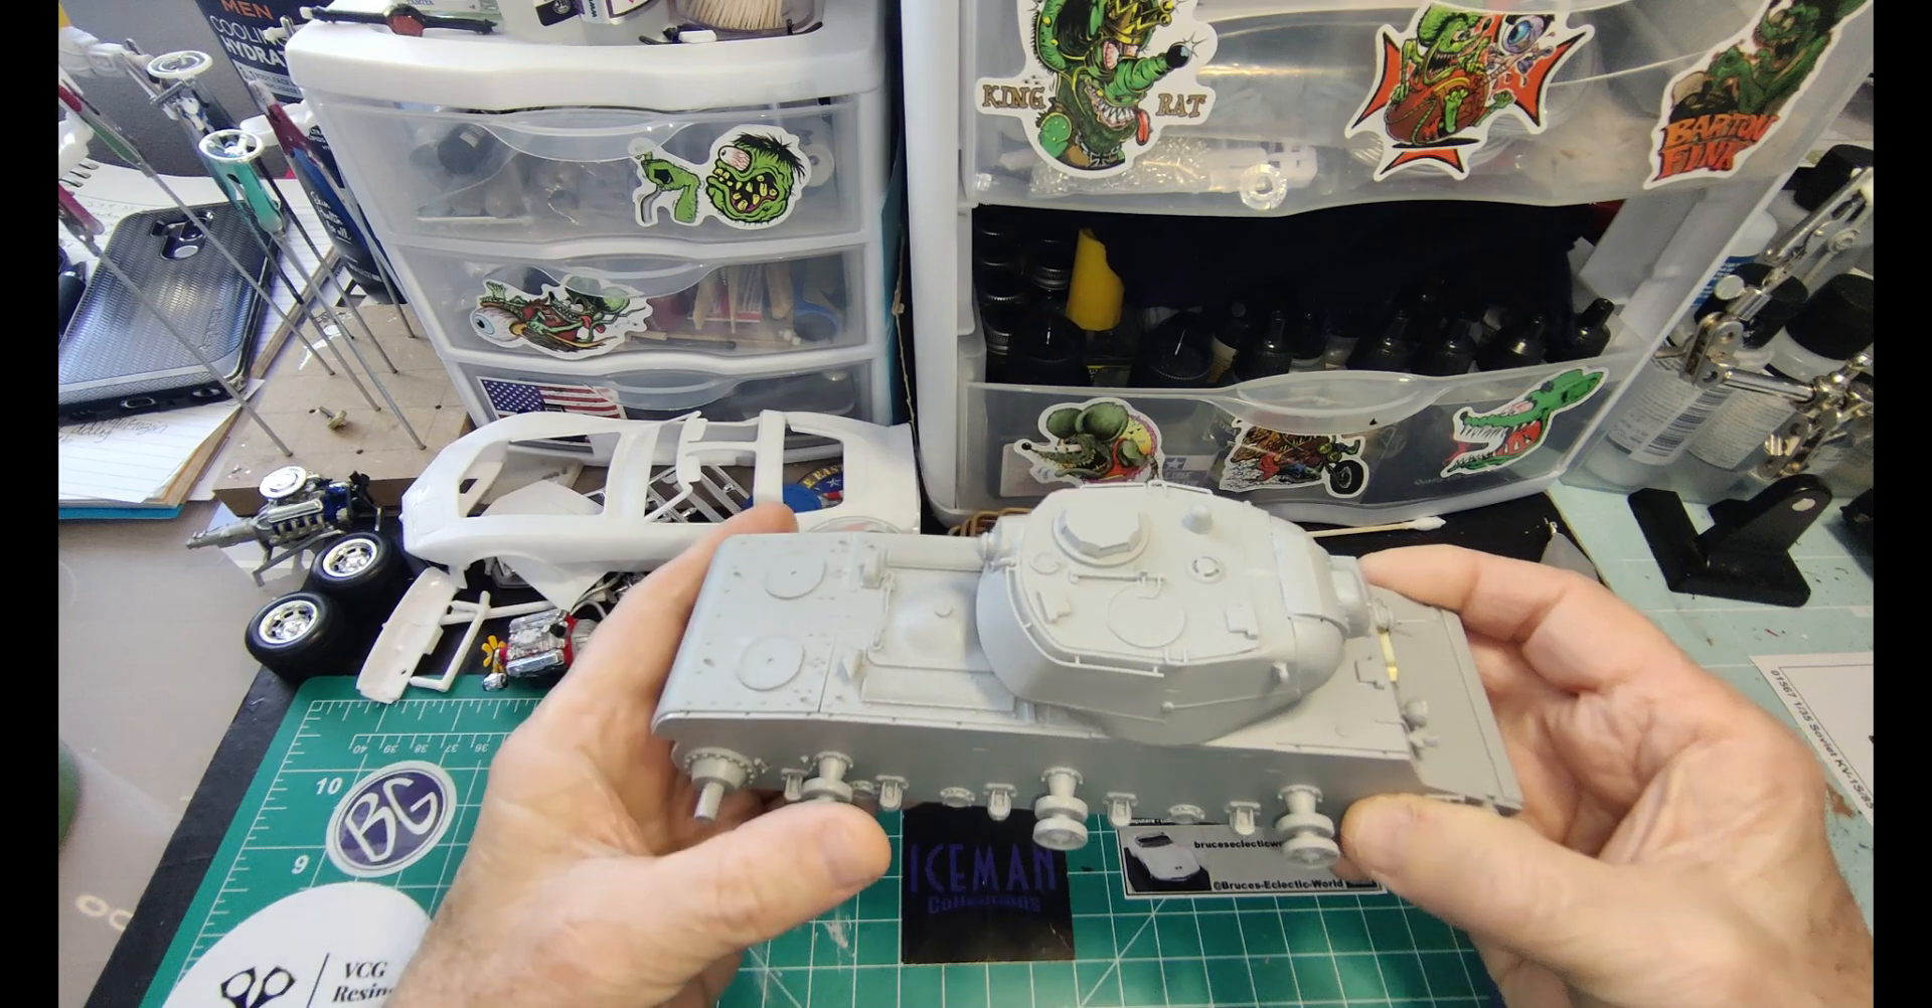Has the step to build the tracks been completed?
No.